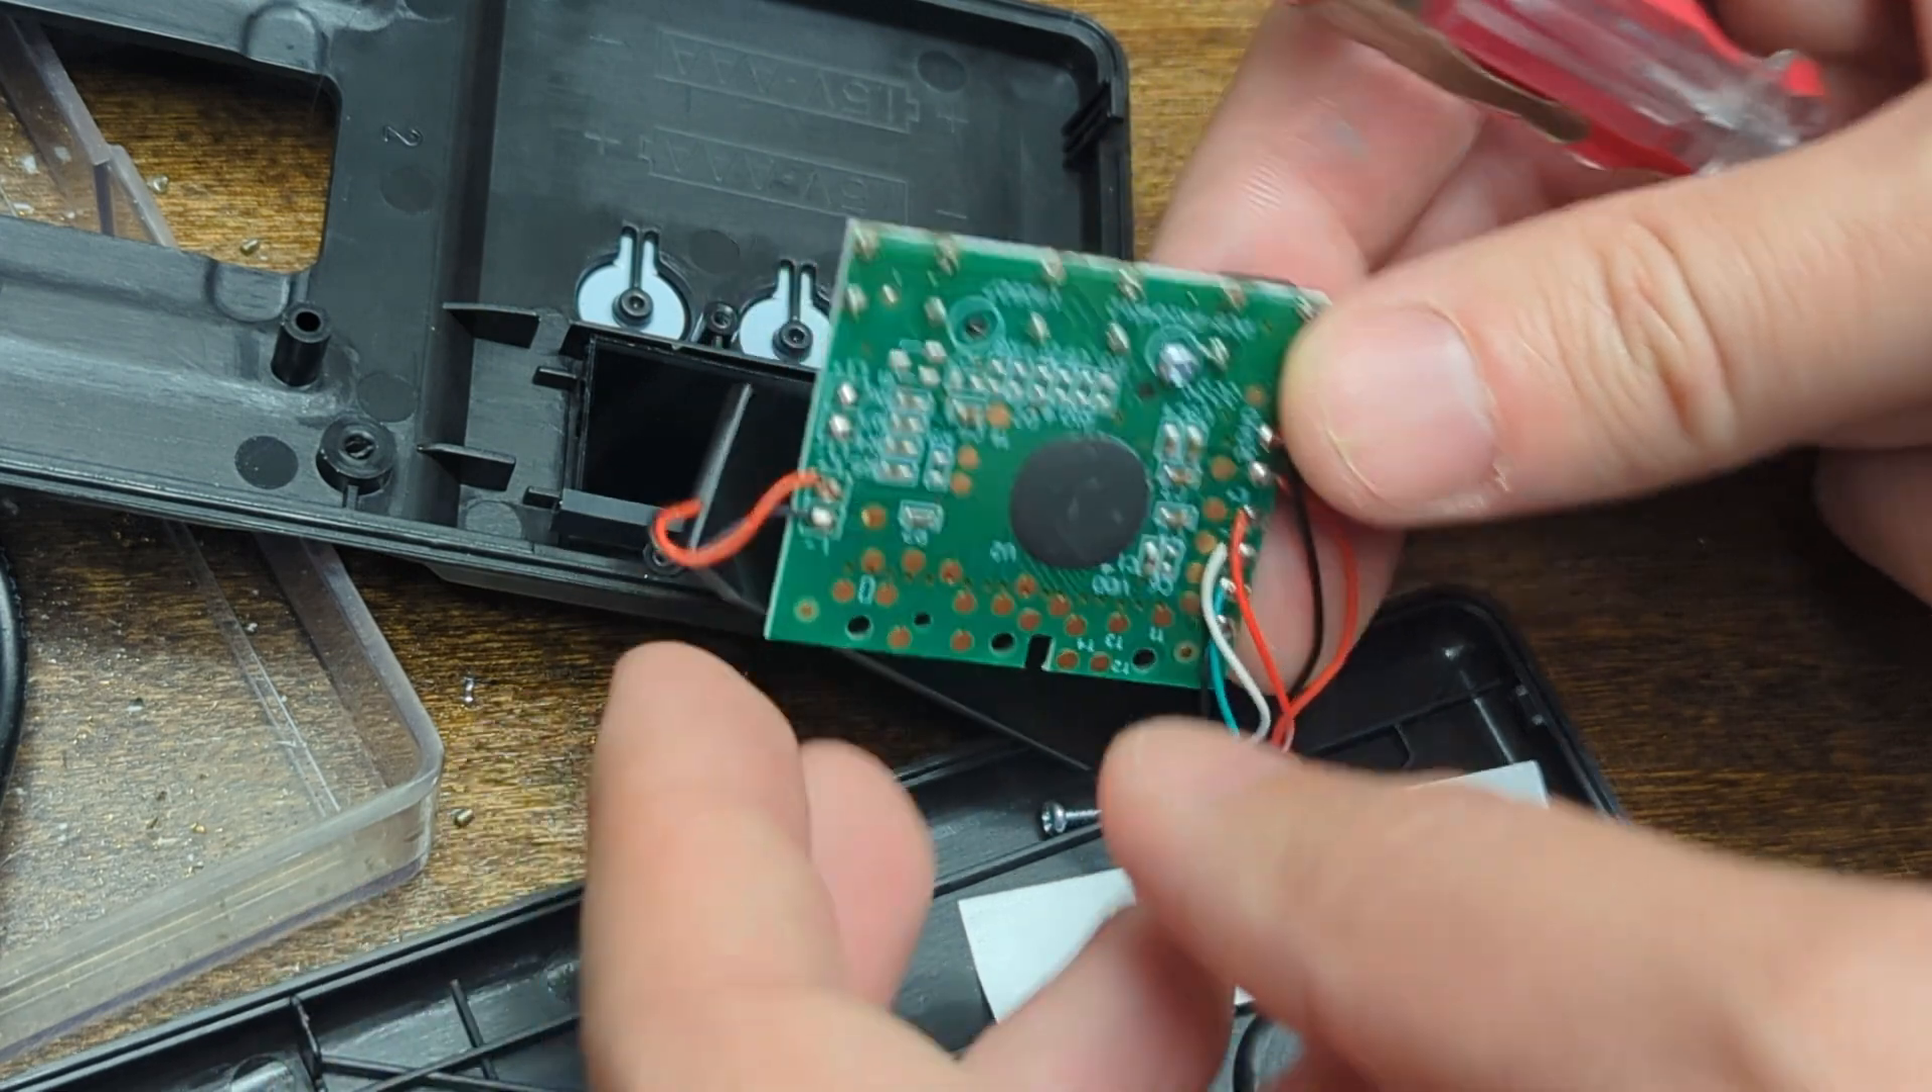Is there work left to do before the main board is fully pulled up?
No.